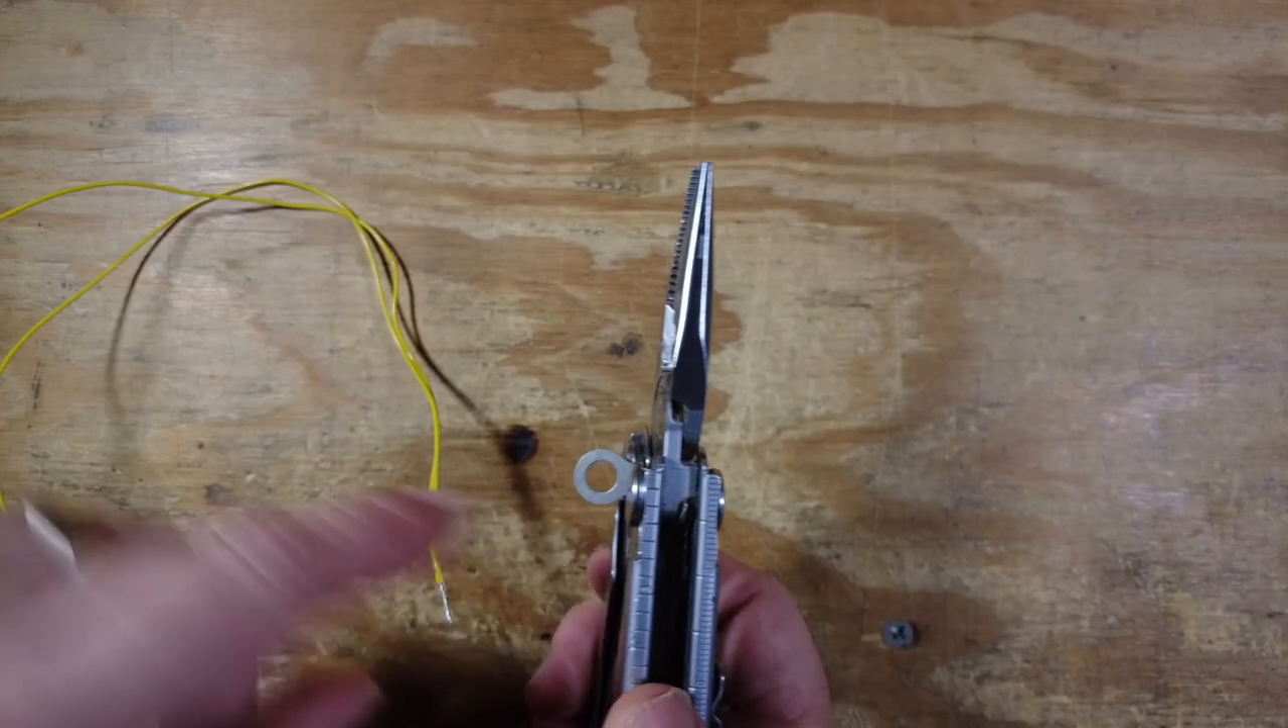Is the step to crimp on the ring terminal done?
No.